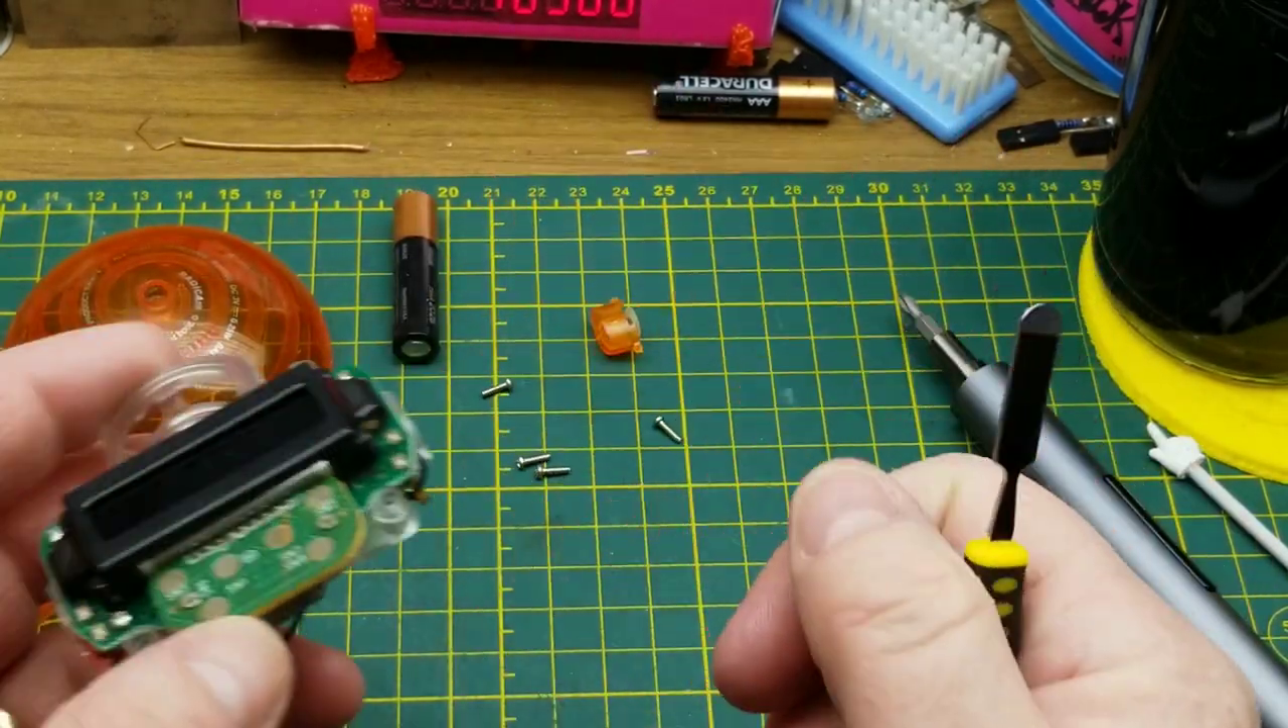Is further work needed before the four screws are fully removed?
No.